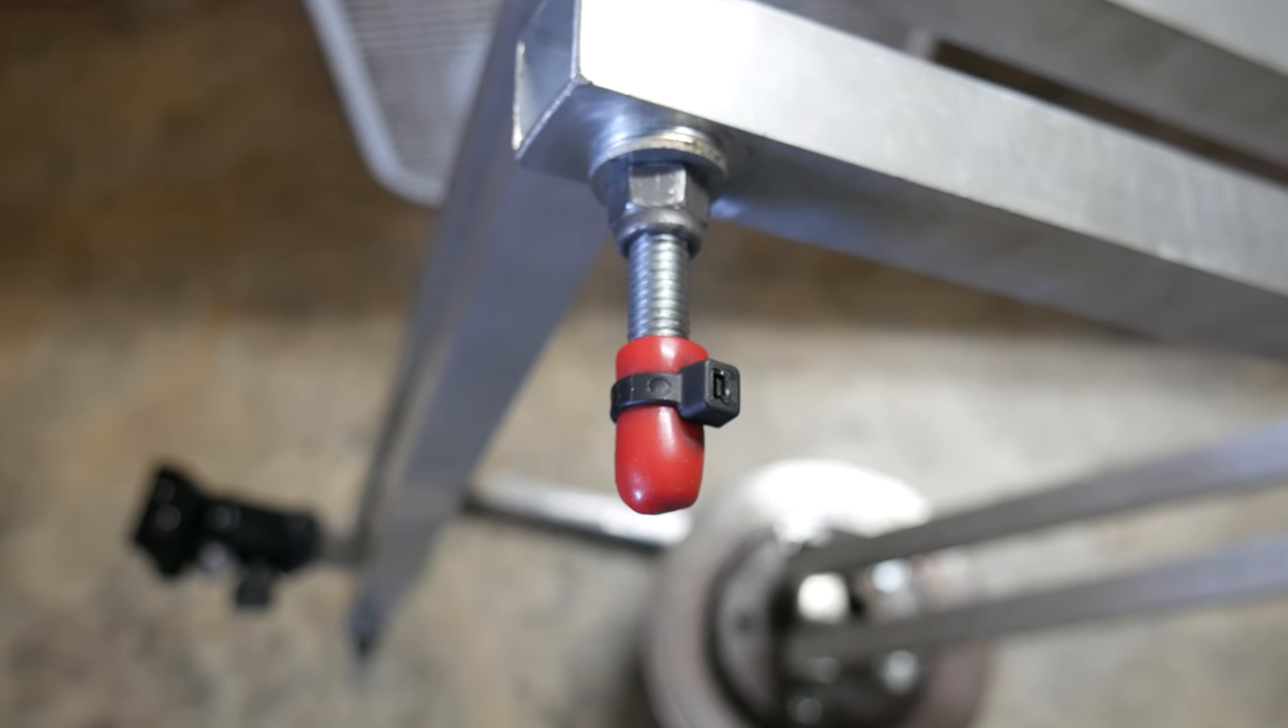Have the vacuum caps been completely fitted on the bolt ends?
Yes.